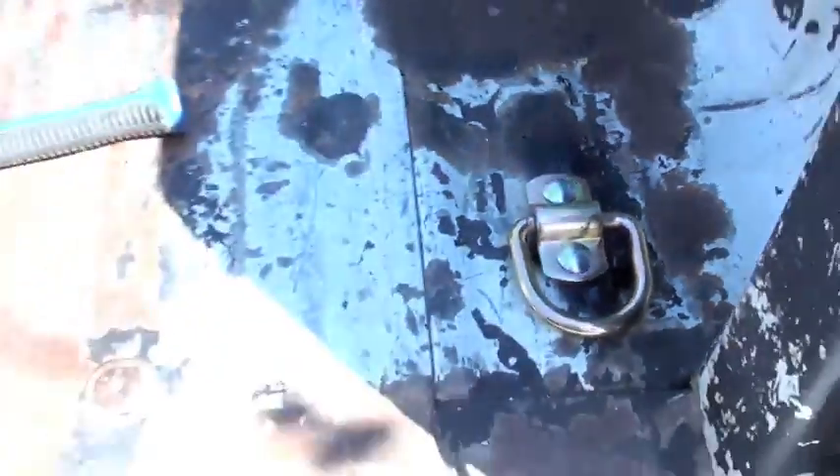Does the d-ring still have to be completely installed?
No.